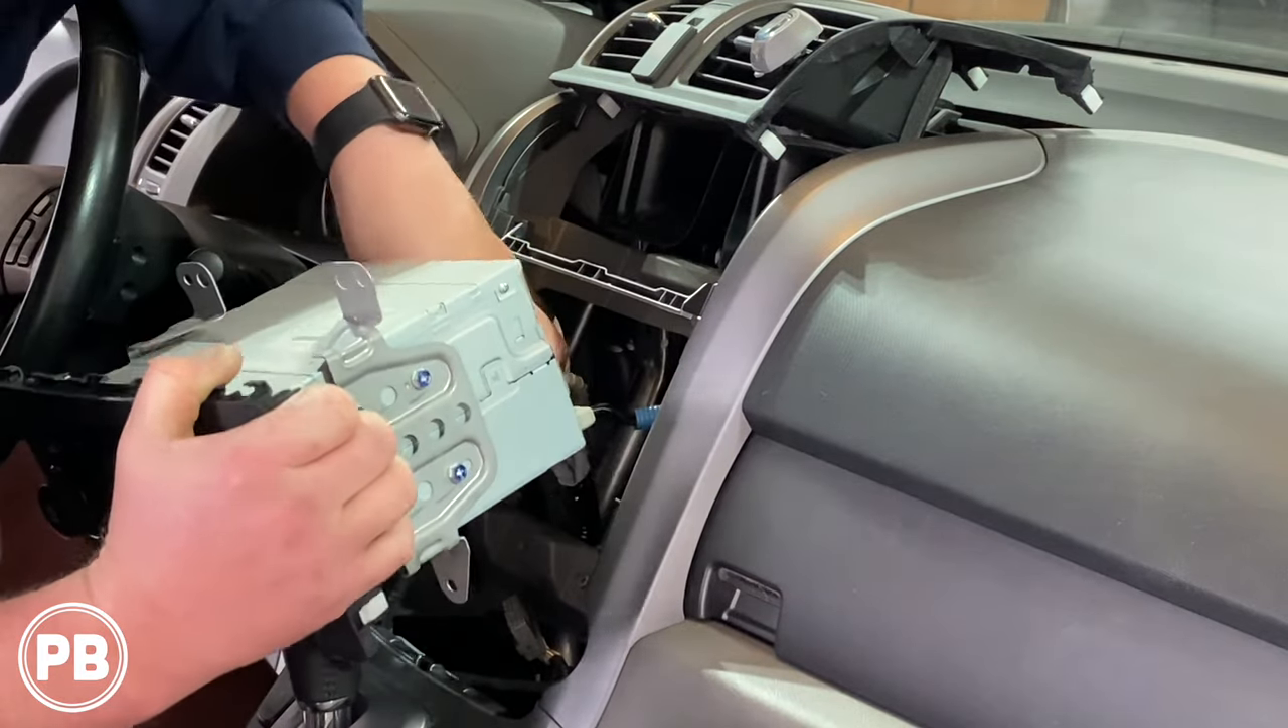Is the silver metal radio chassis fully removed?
No.